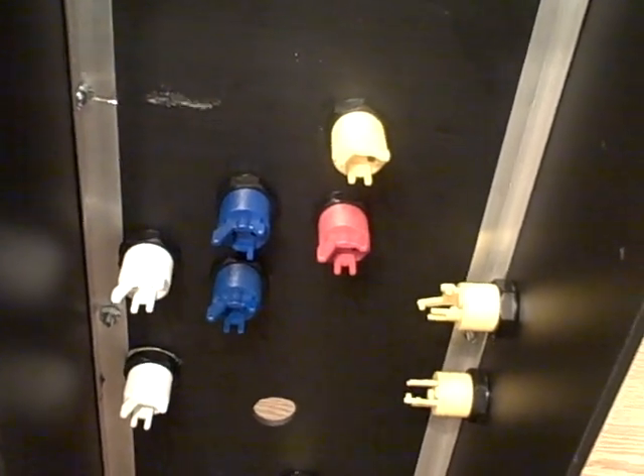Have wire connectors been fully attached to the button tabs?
No.